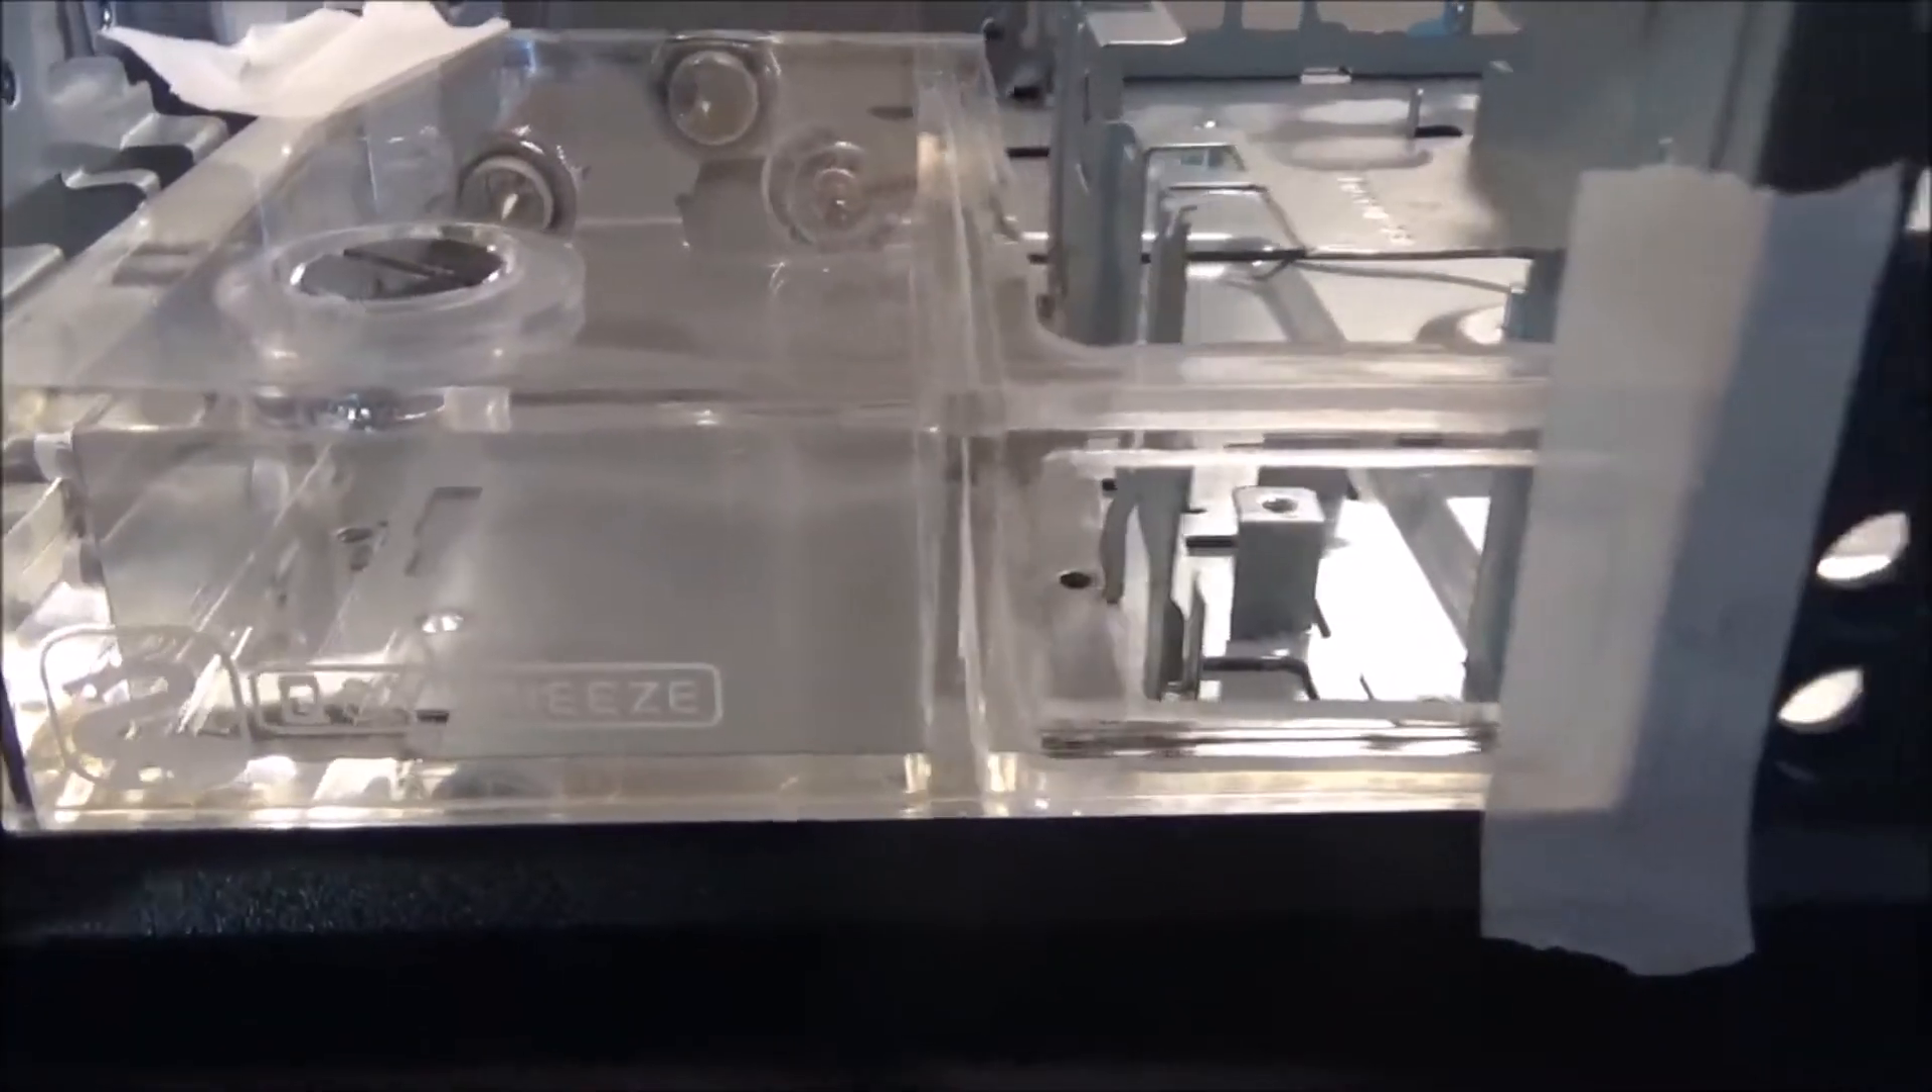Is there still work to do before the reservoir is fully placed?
No.